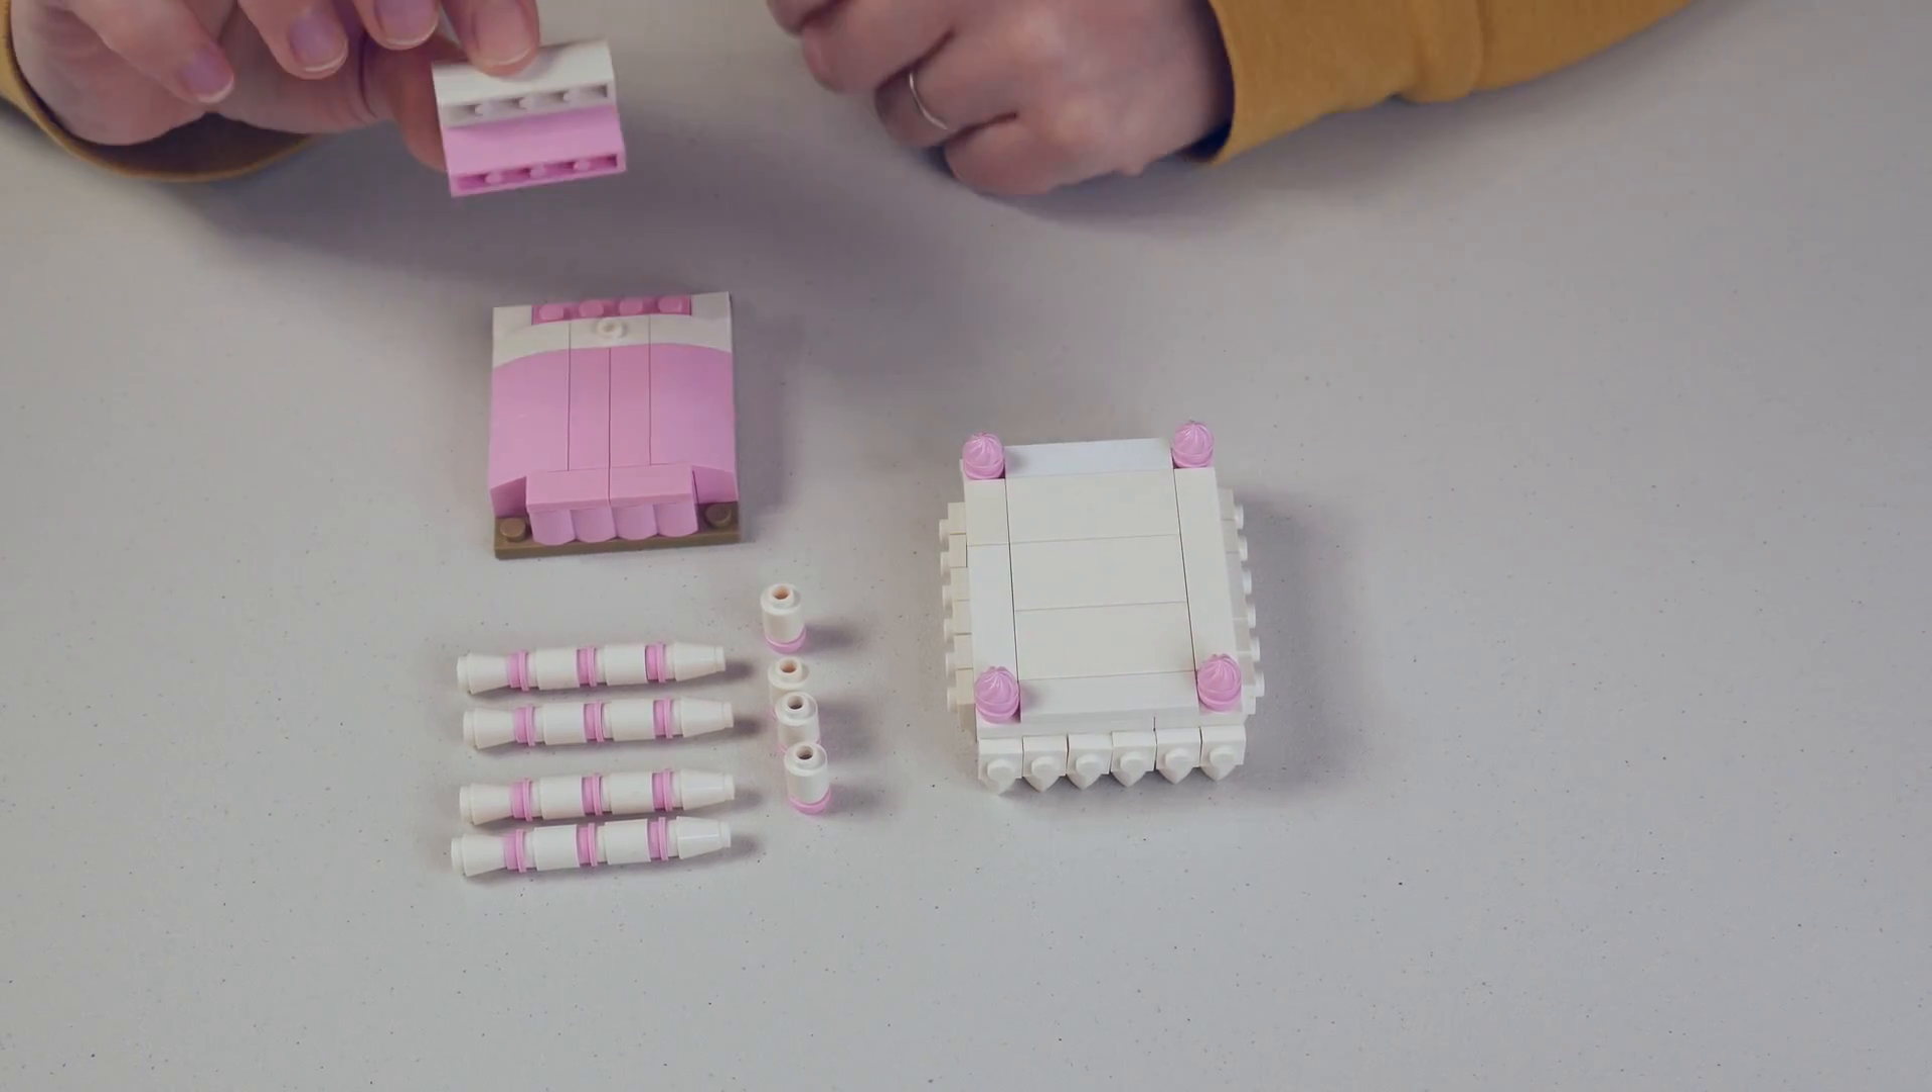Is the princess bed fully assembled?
No.